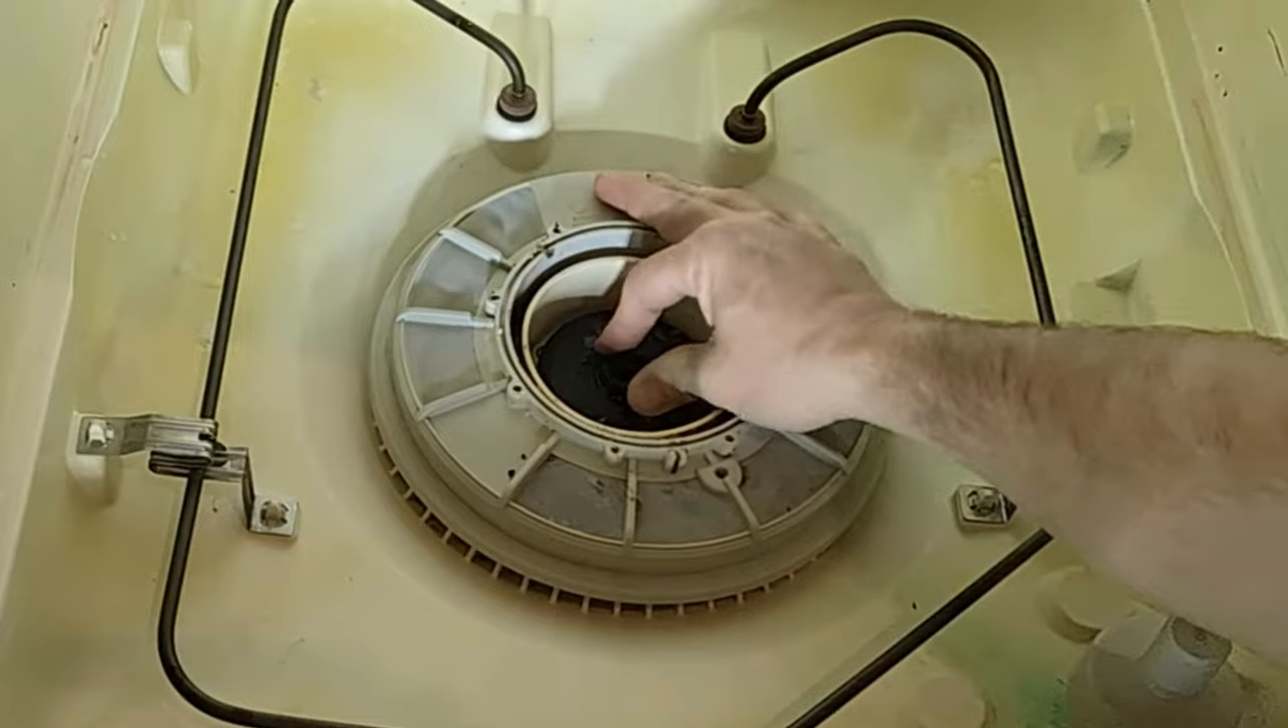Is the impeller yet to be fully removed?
Yes.